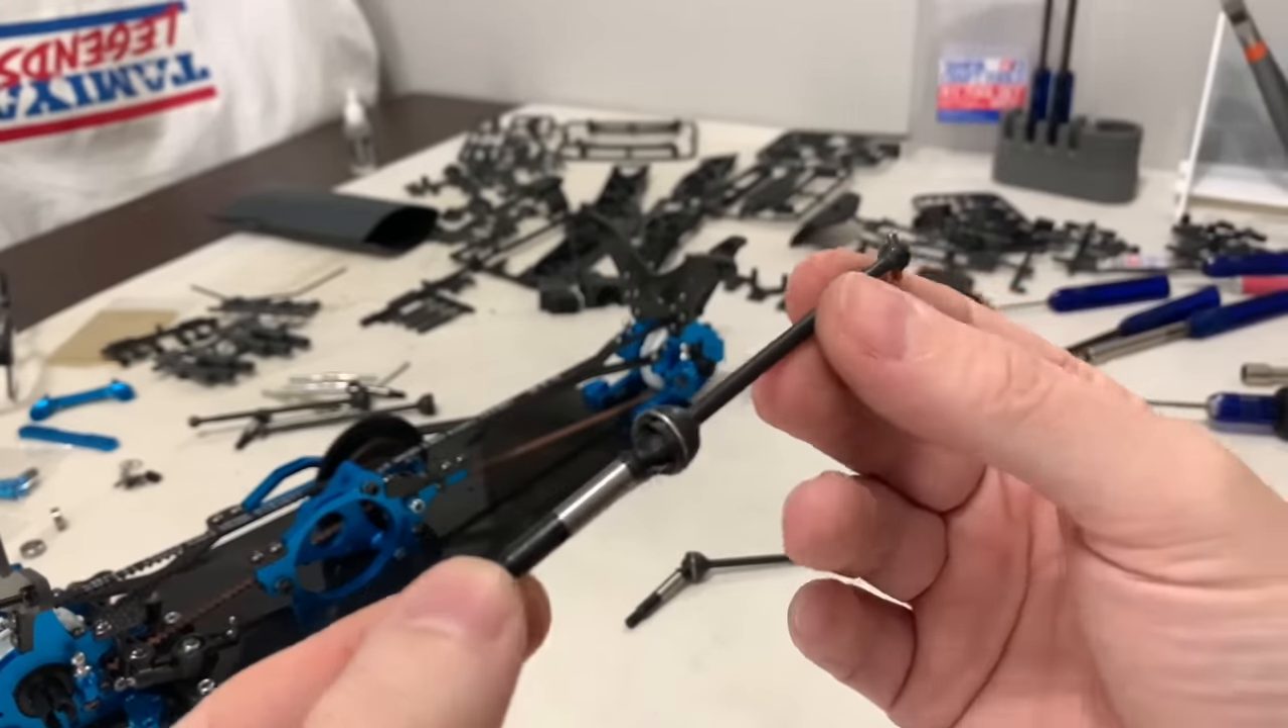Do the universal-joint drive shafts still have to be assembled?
No.